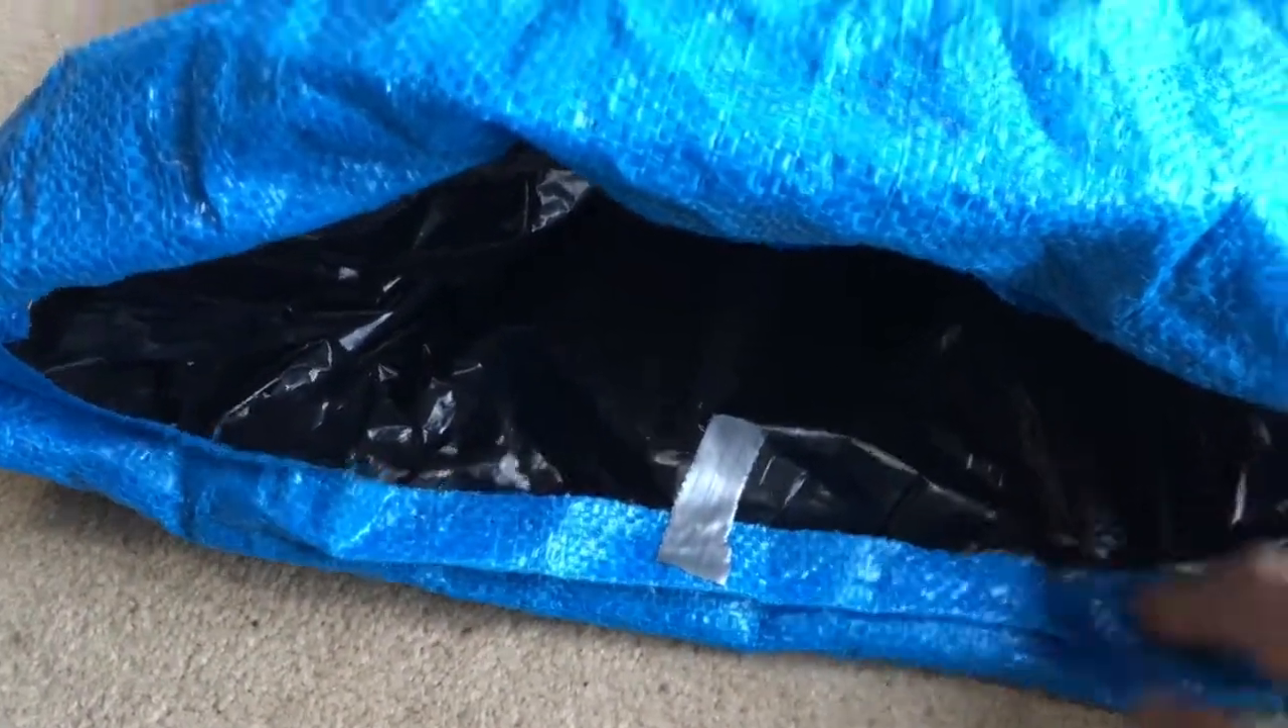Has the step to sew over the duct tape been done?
No.